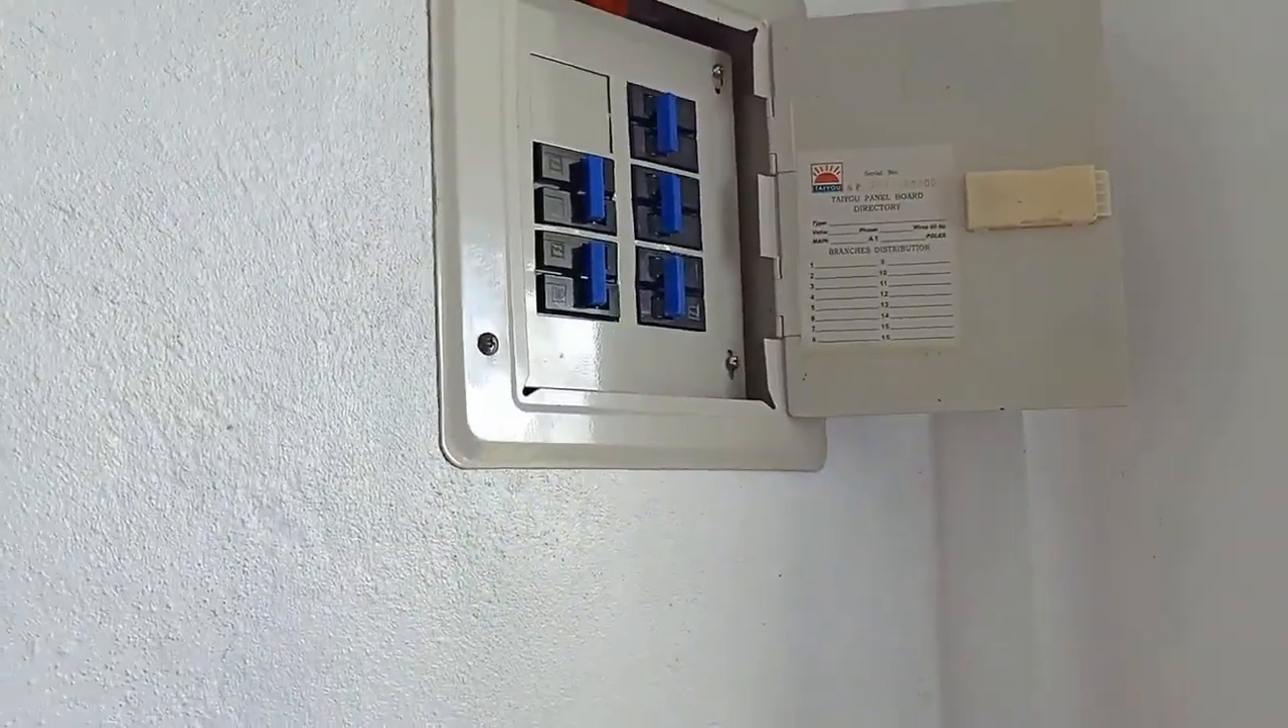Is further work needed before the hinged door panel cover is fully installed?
No.